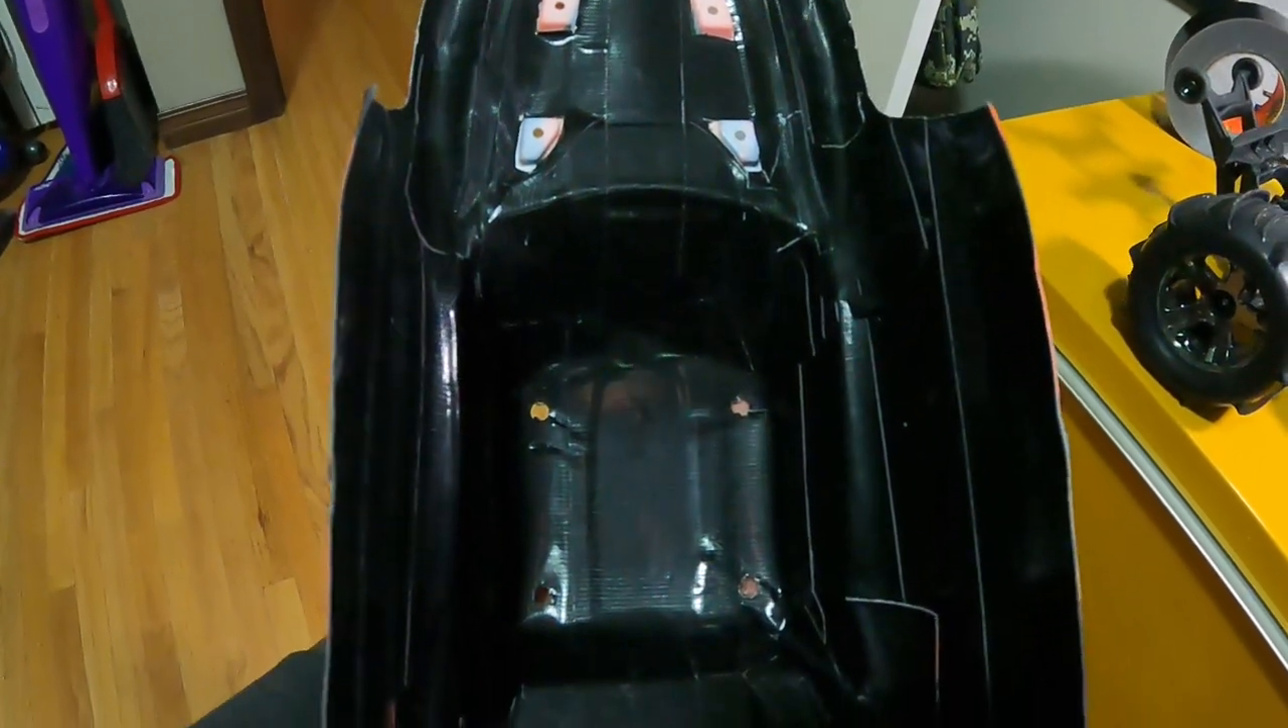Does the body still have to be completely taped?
No.